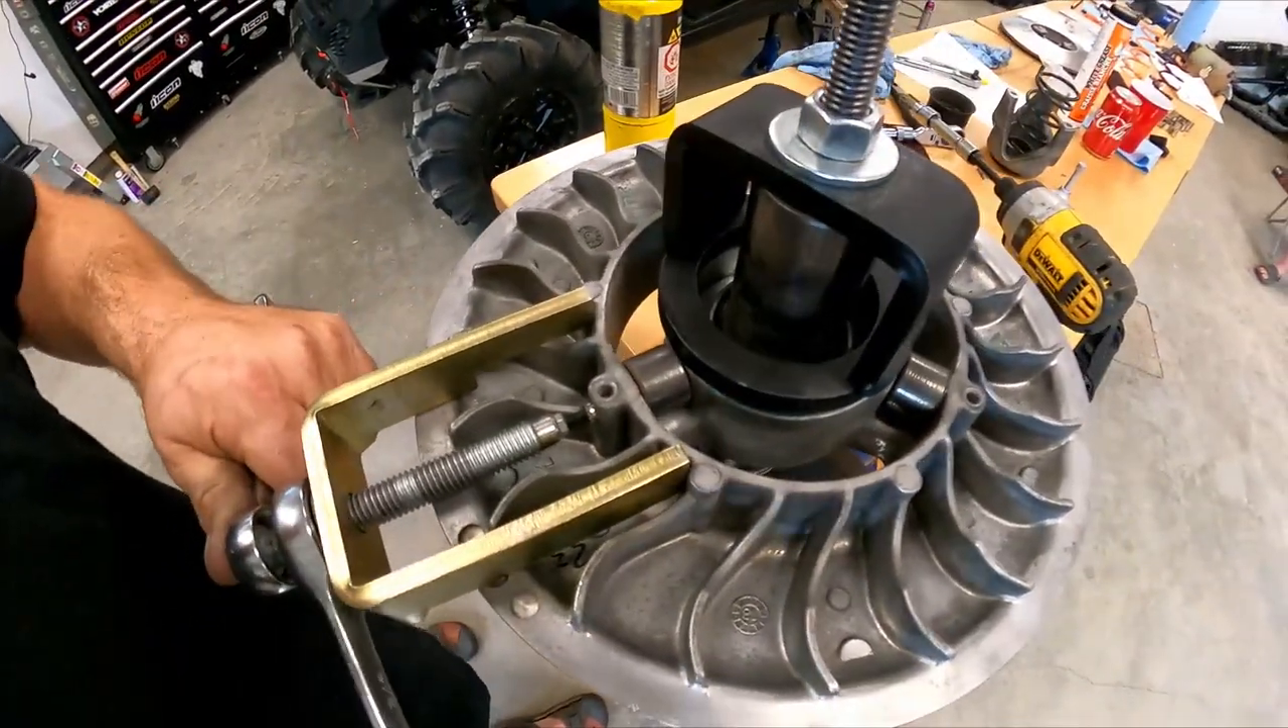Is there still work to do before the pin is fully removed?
Yes.